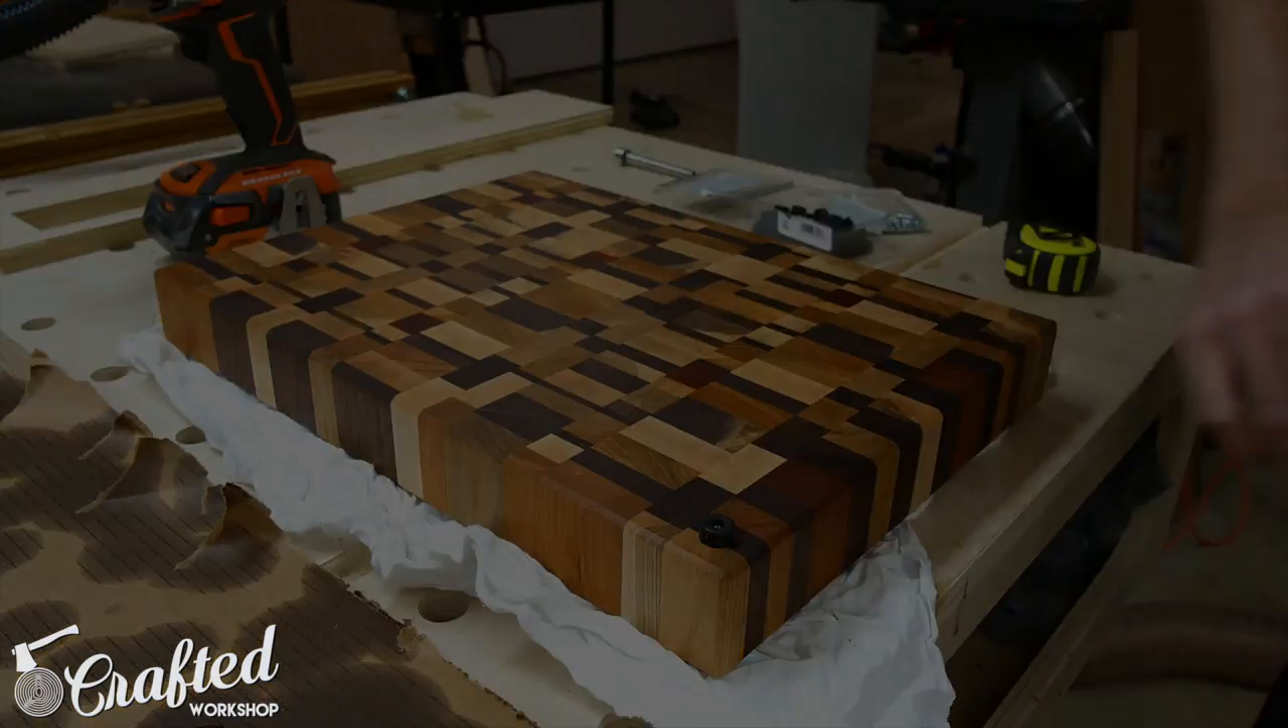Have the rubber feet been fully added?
No.